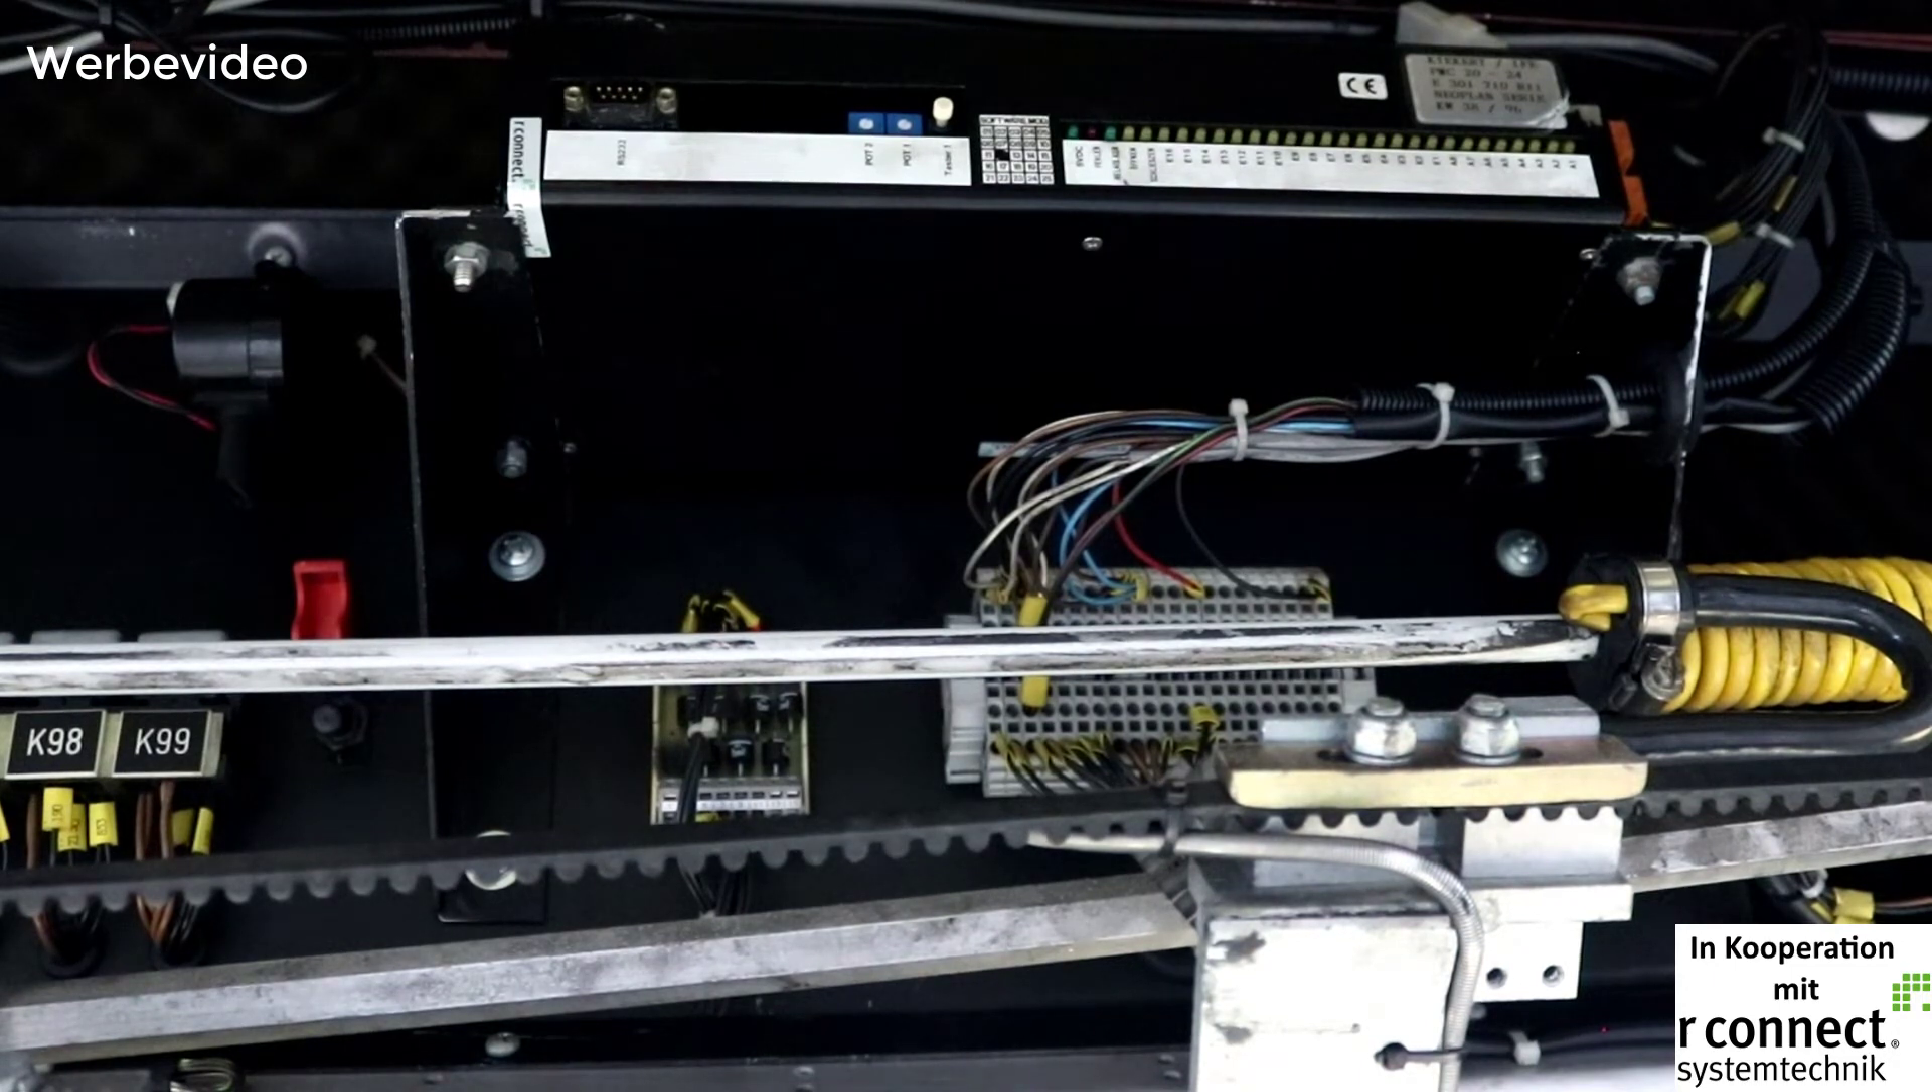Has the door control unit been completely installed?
Yes.